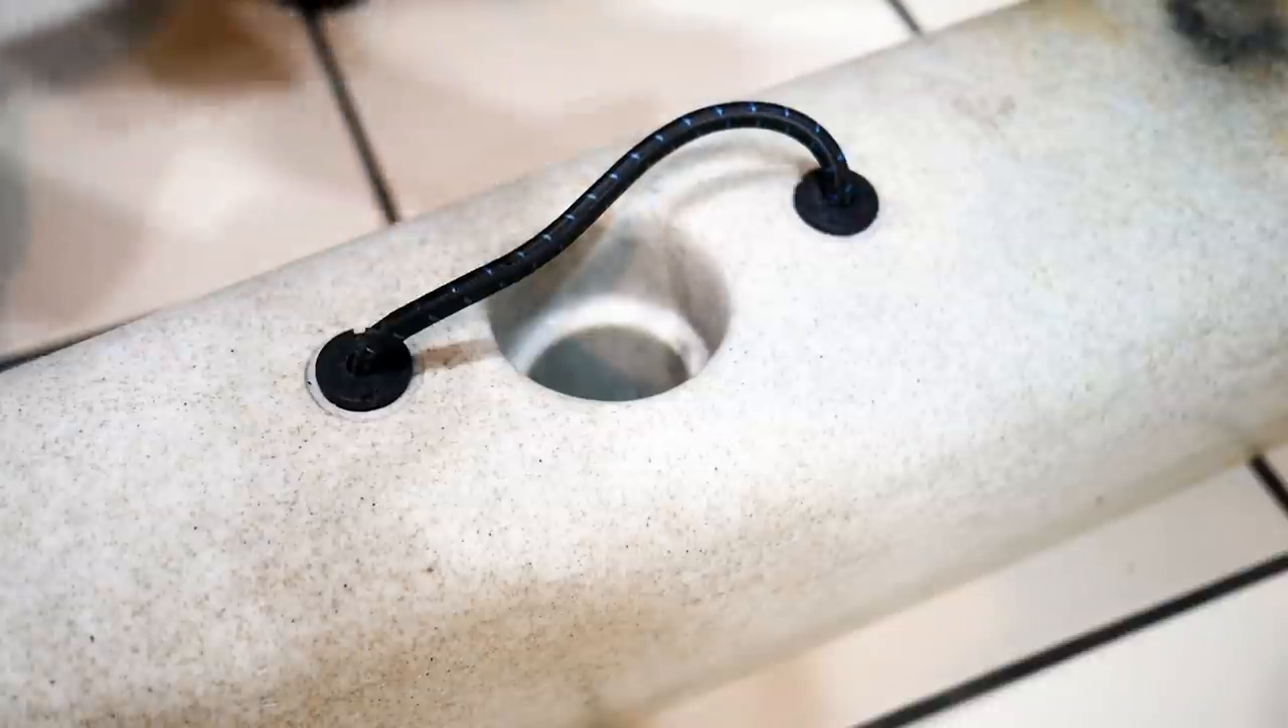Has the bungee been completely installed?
Yes.